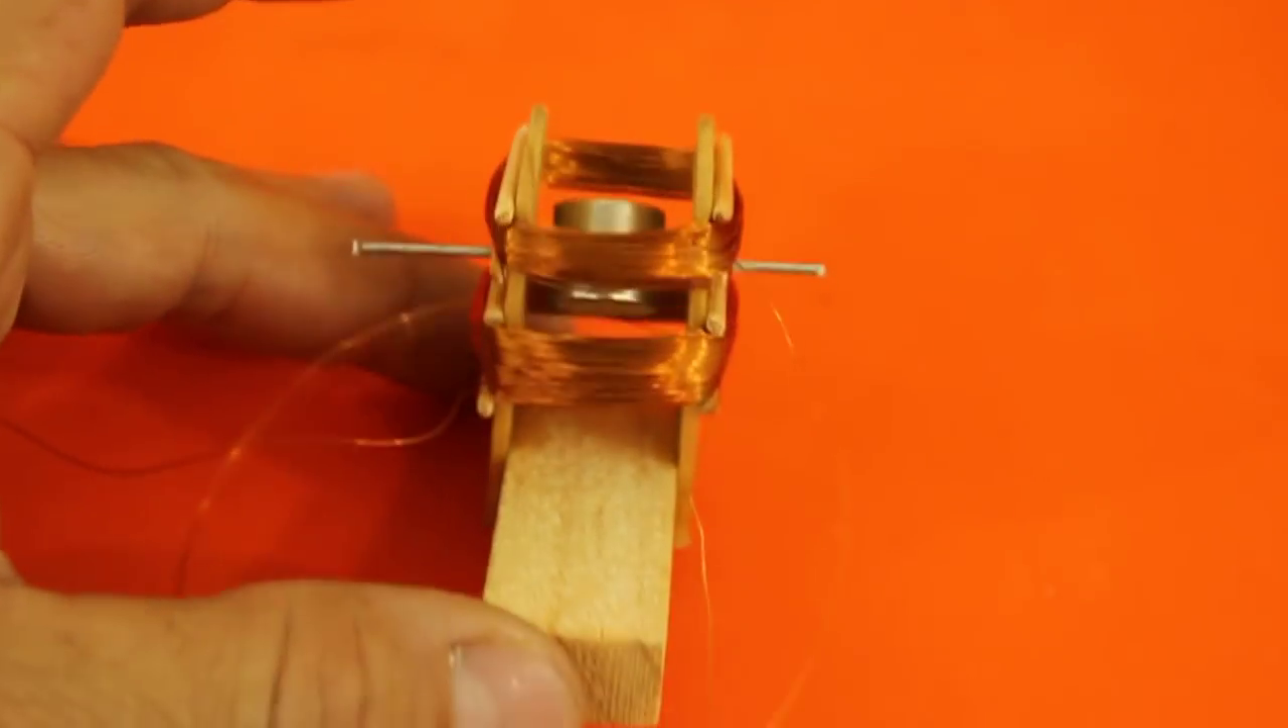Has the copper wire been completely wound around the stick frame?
Yes.